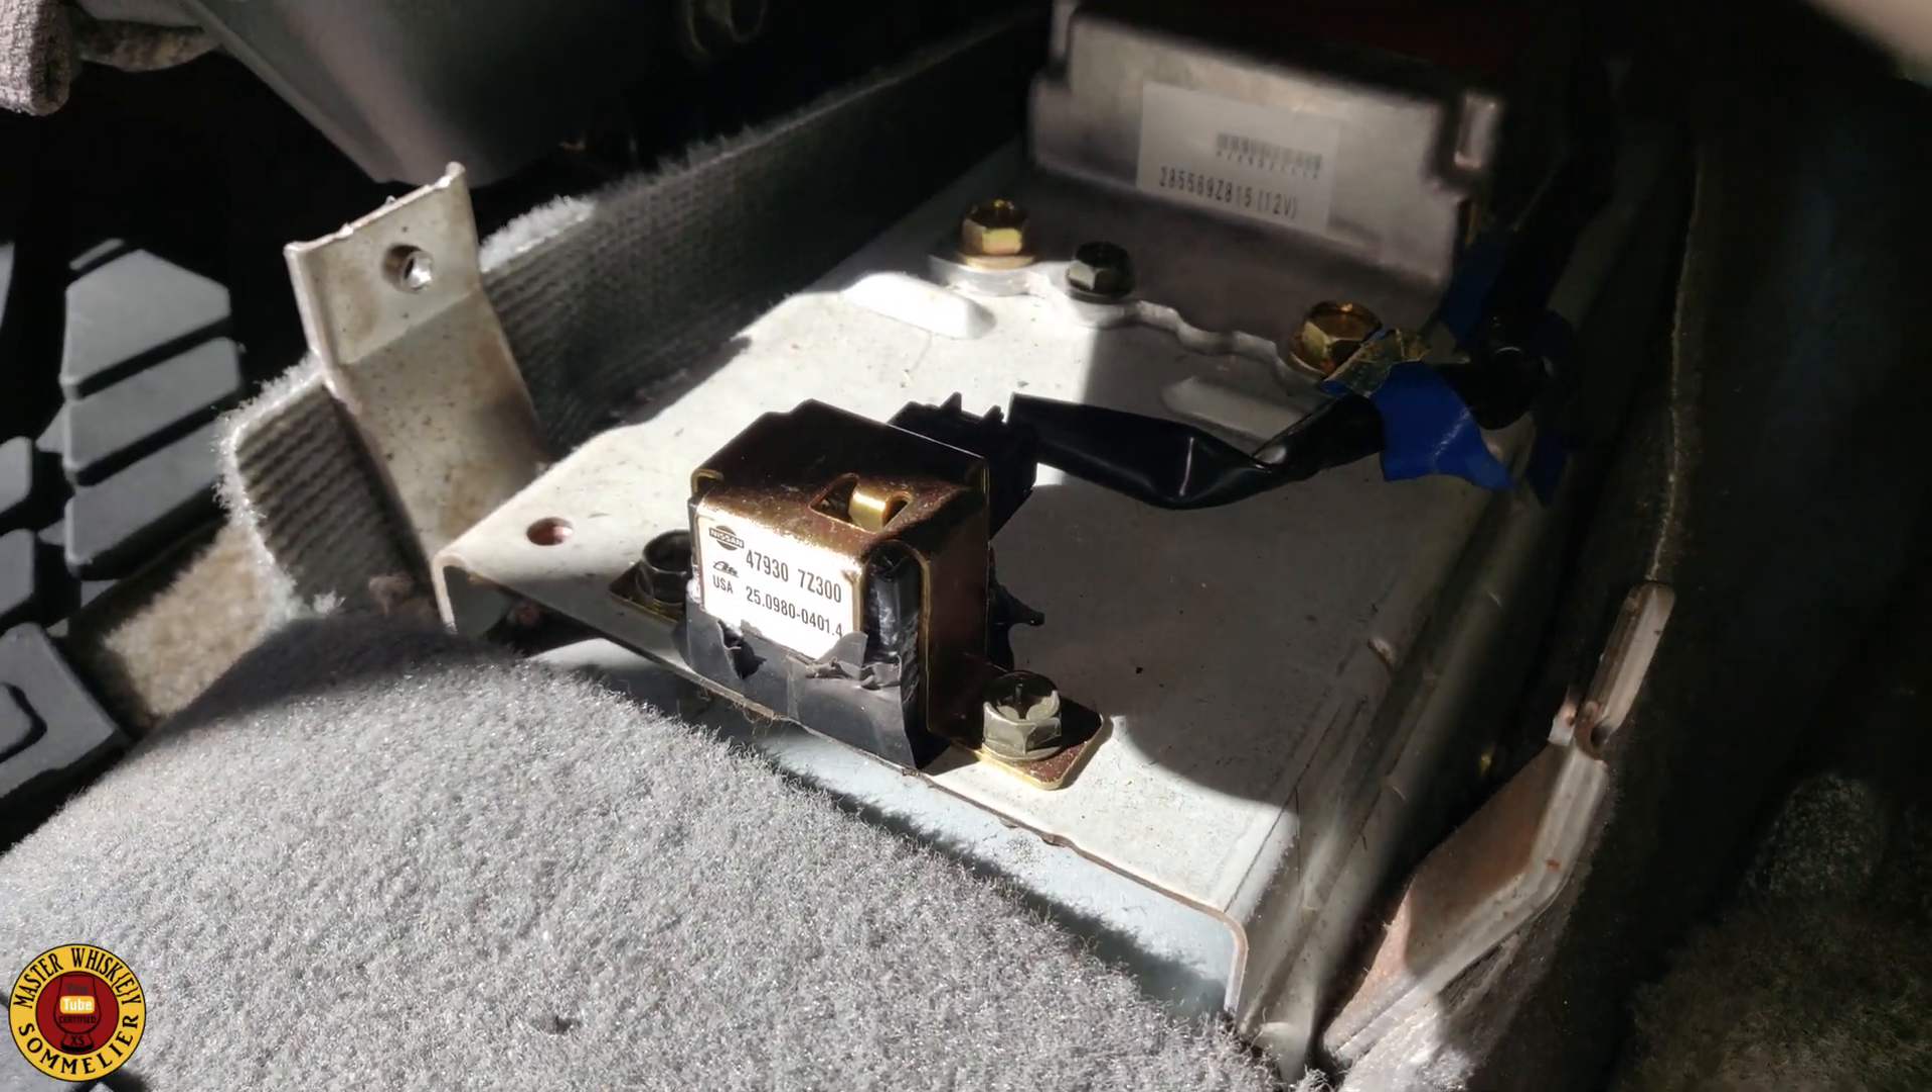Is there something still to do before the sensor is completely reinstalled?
No.